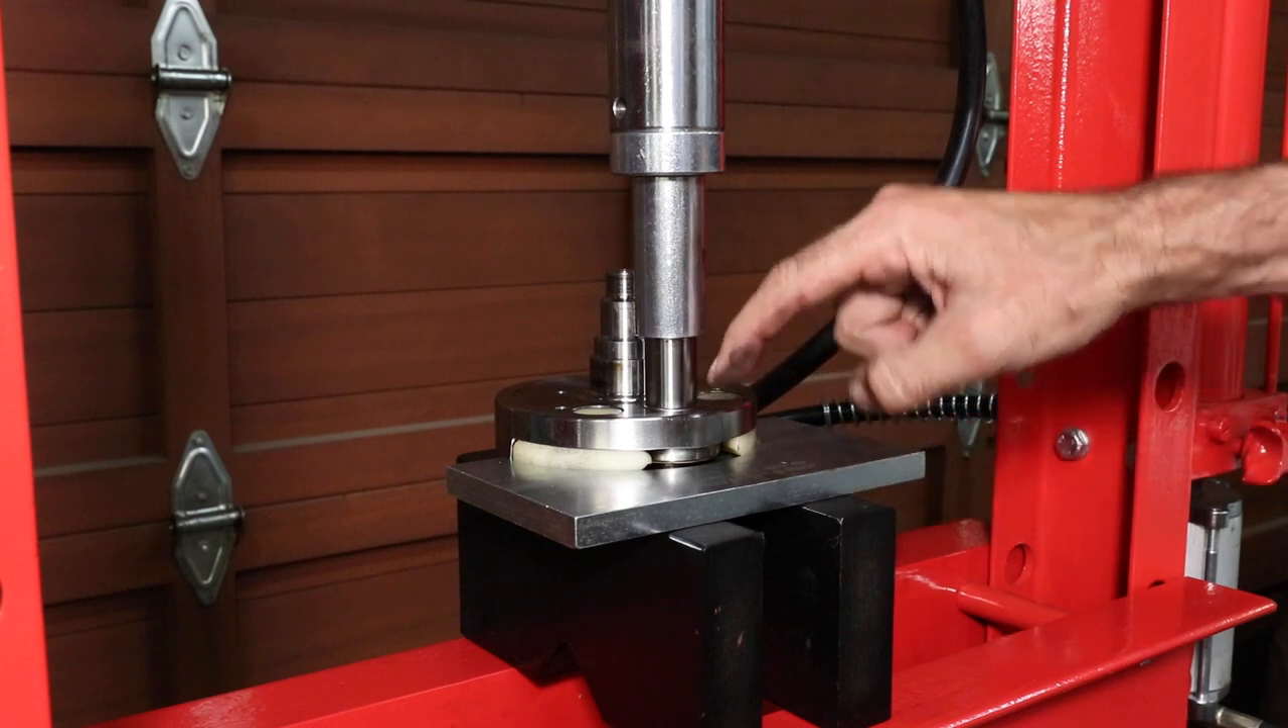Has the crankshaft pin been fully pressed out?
No.